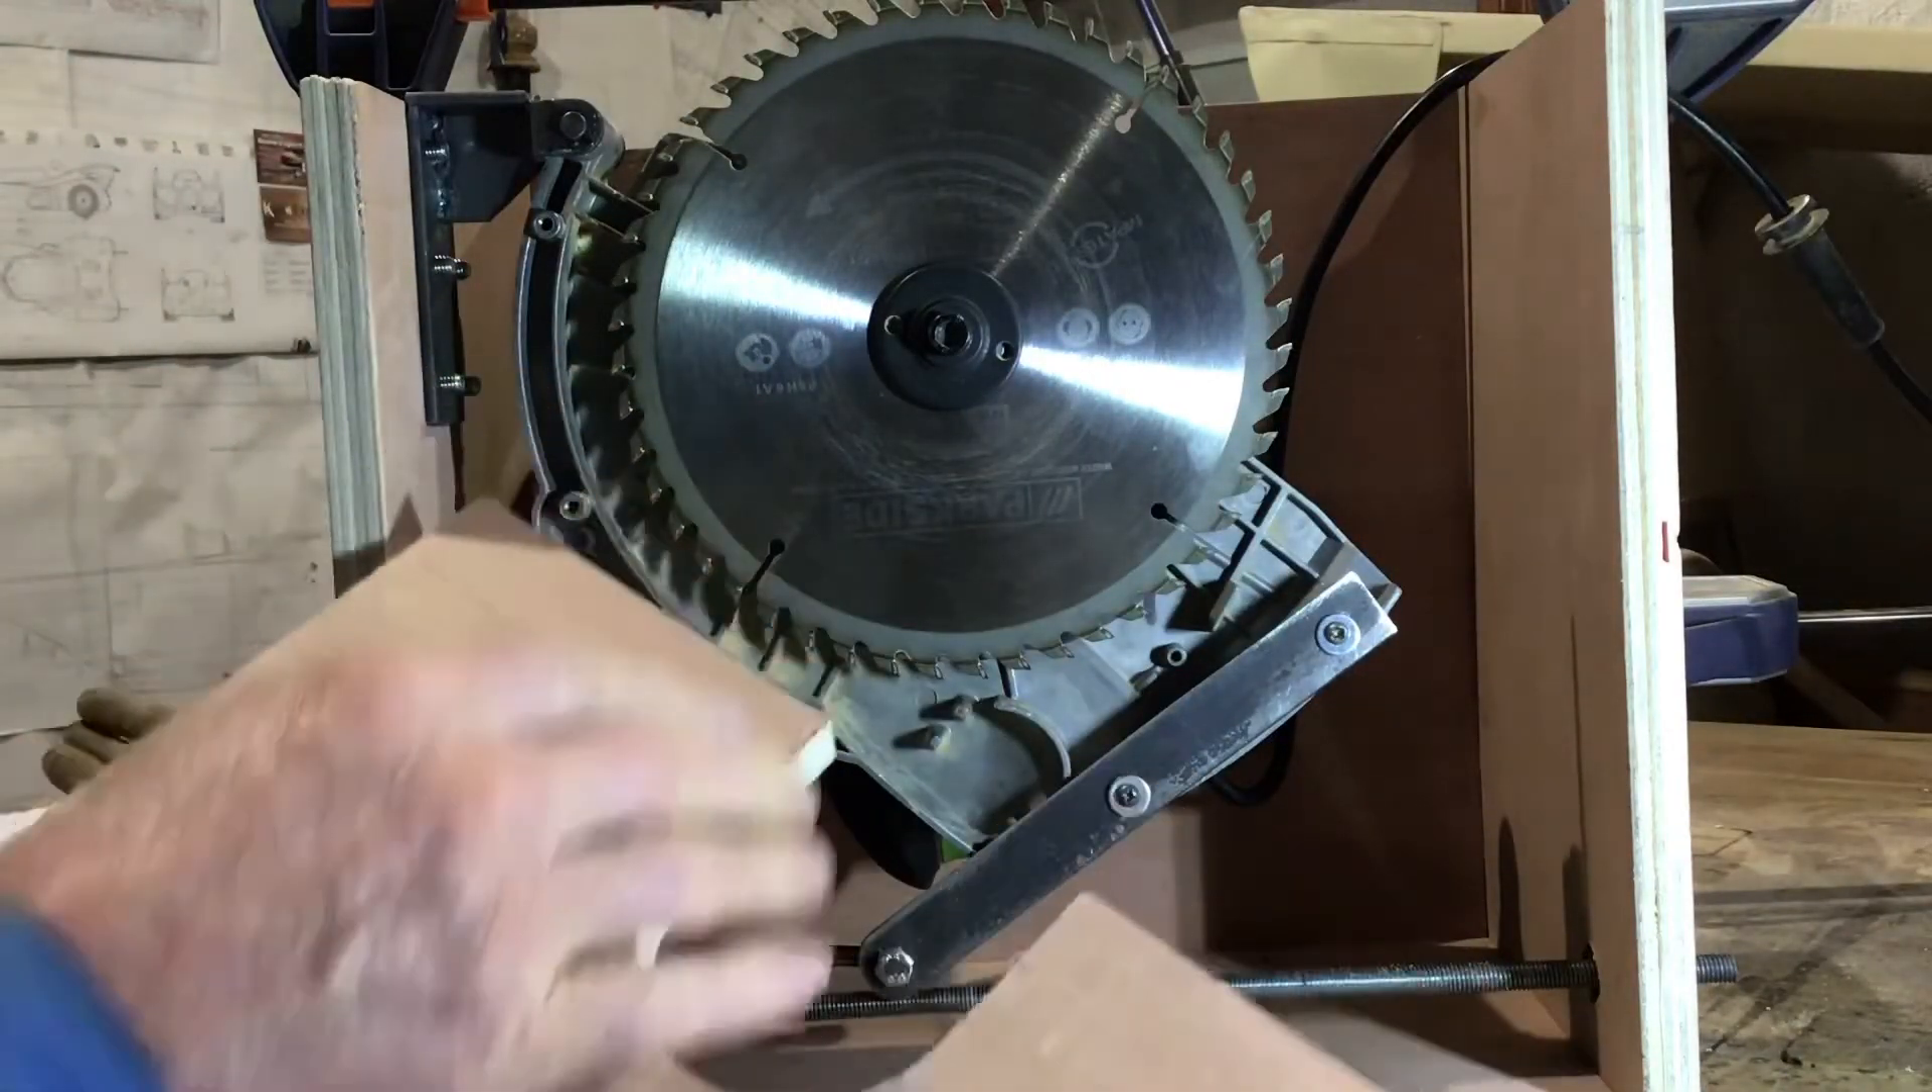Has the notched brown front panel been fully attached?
No.